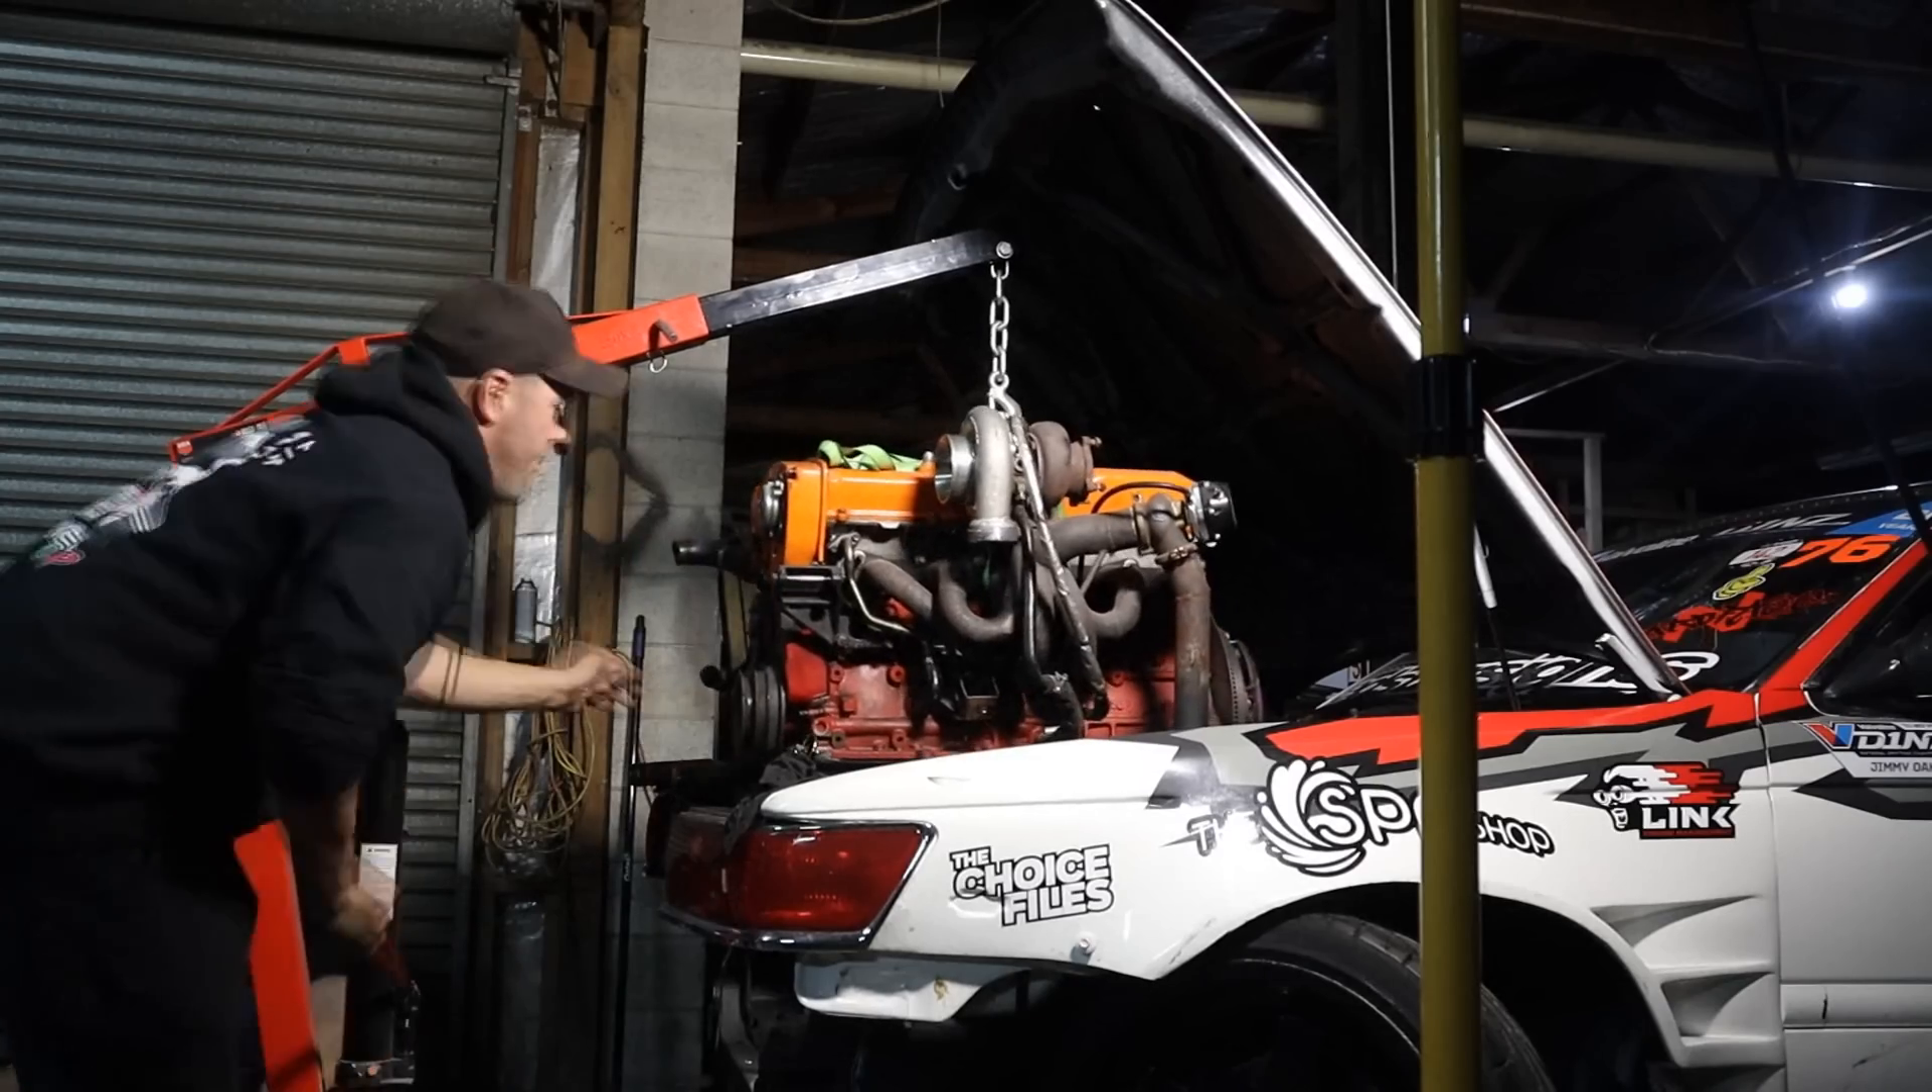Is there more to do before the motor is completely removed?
Yes.